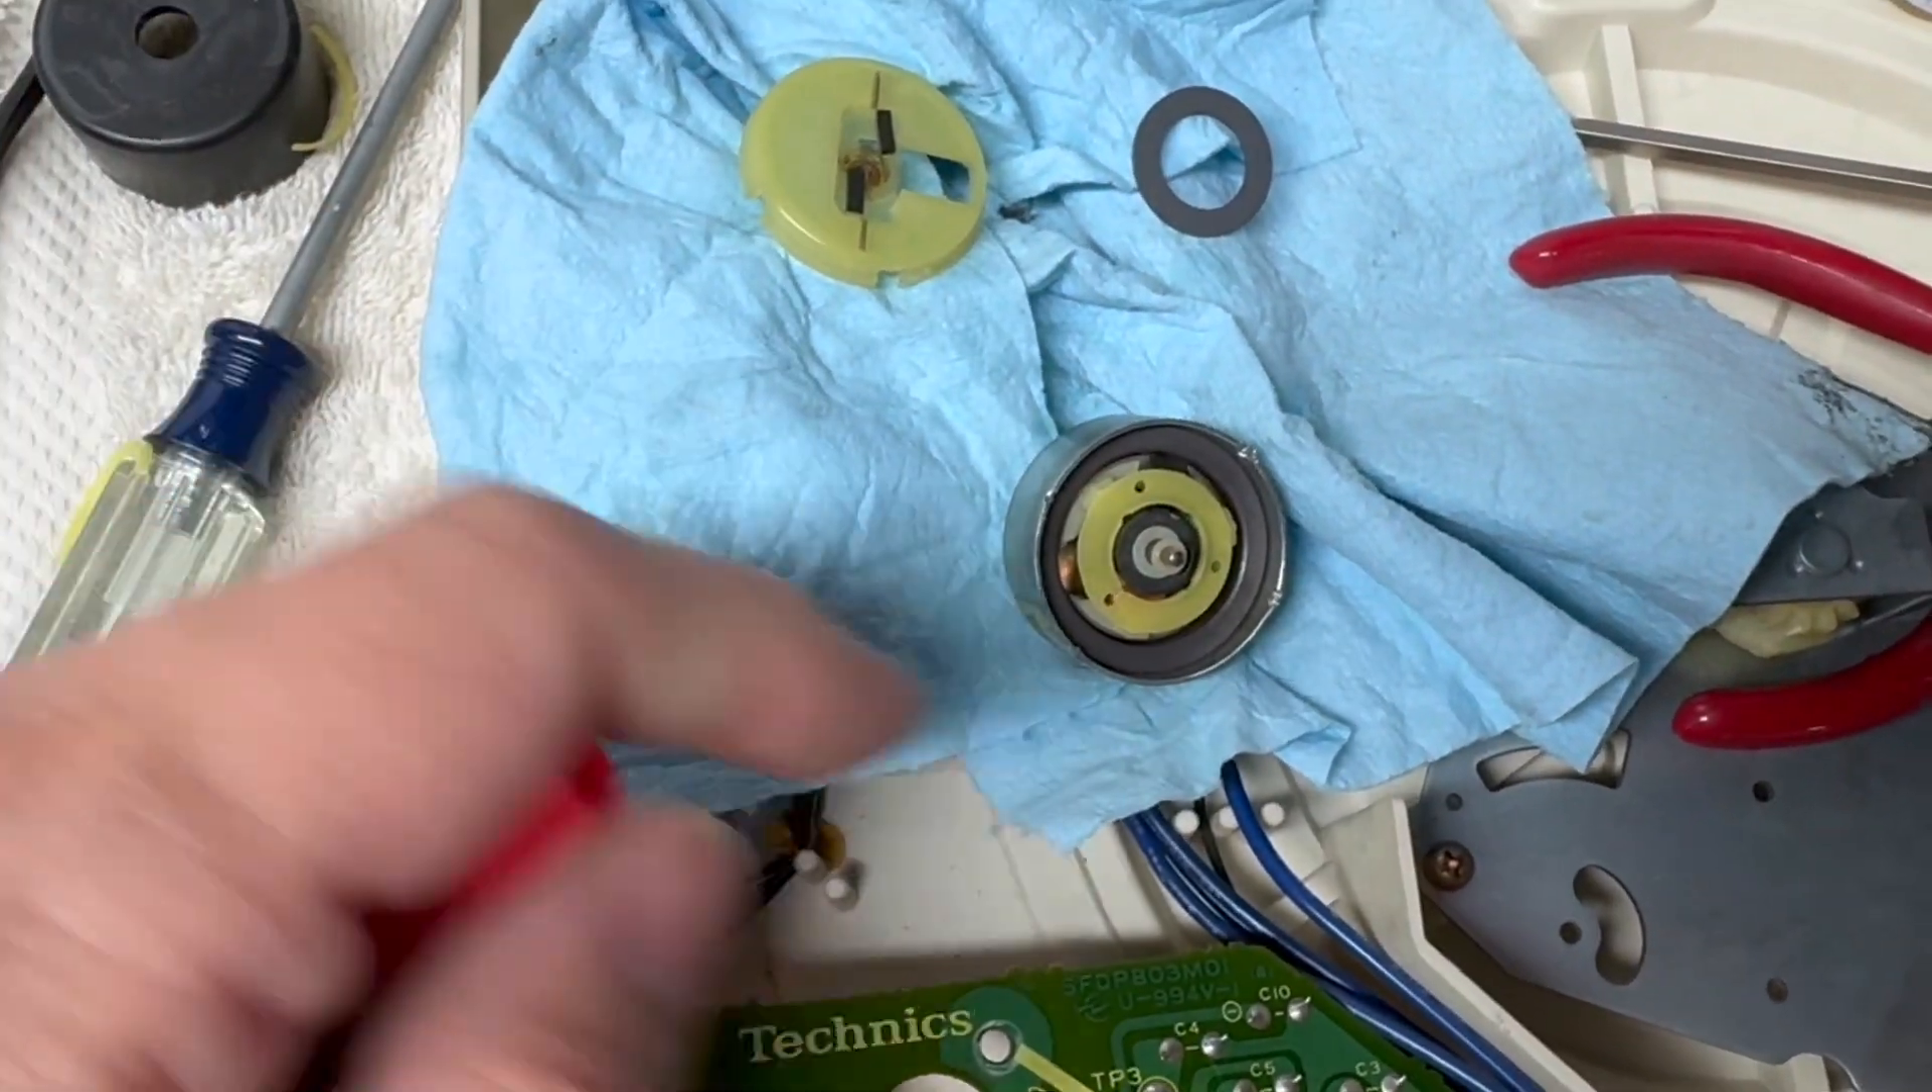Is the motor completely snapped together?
No.